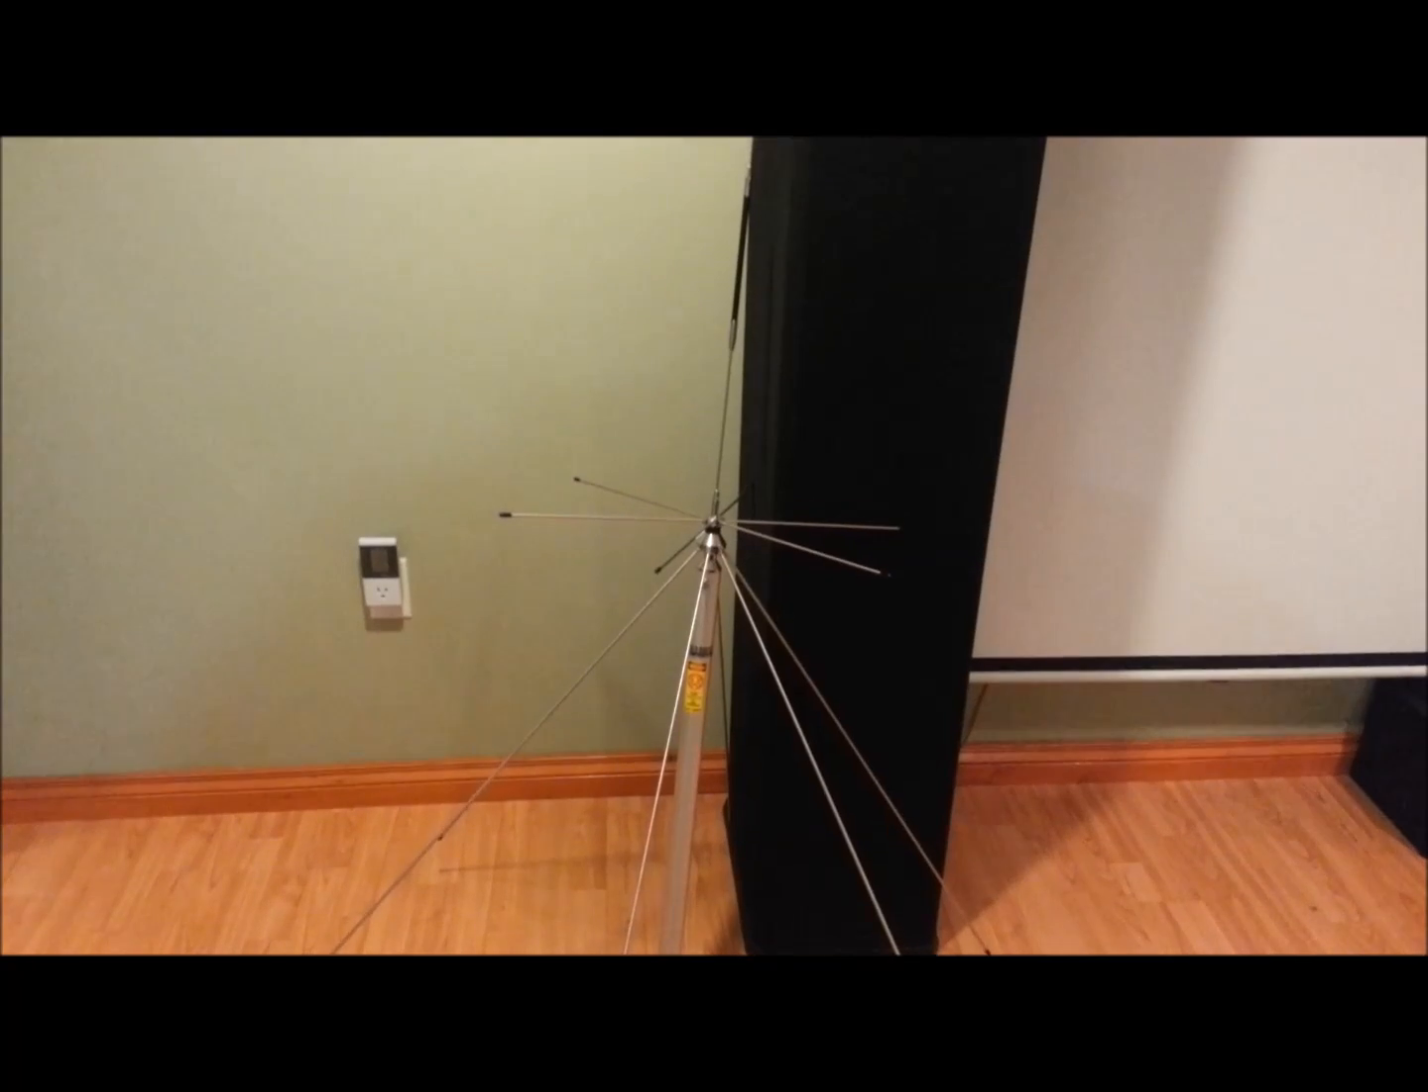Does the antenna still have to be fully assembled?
No.